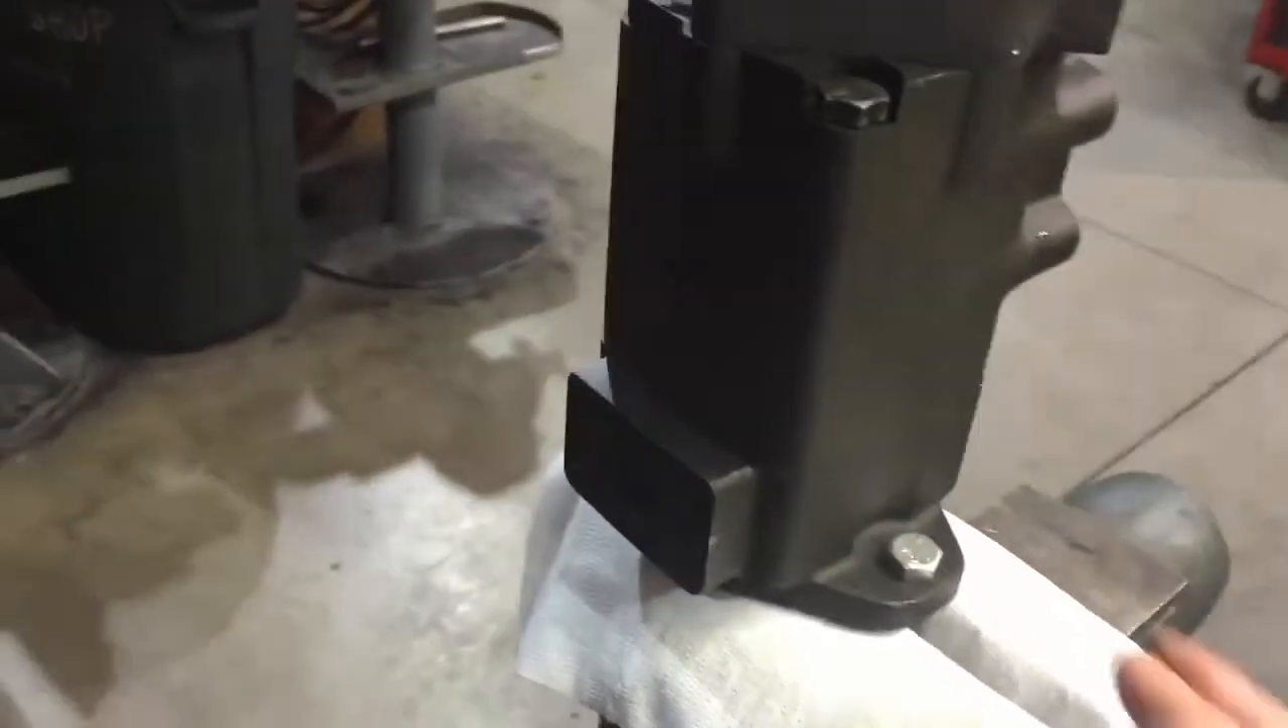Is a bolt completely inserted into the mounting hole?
Yes.